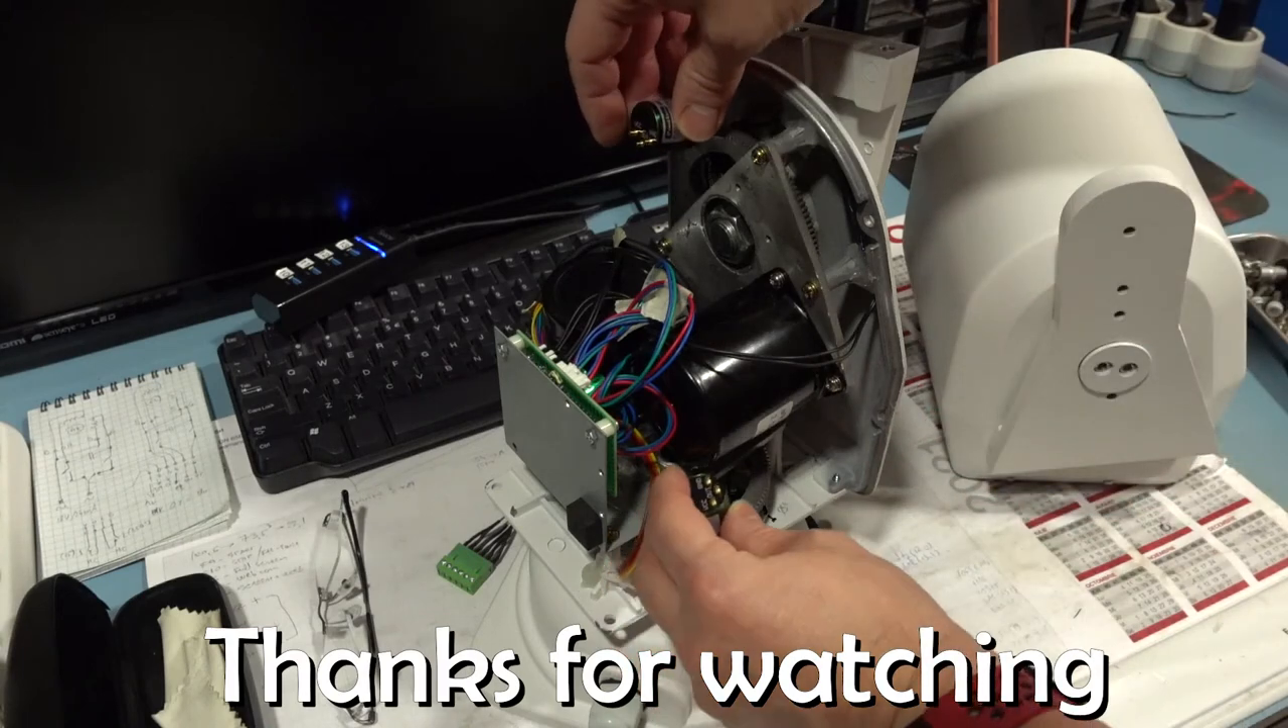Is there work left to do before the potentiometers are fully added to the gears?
Yes.